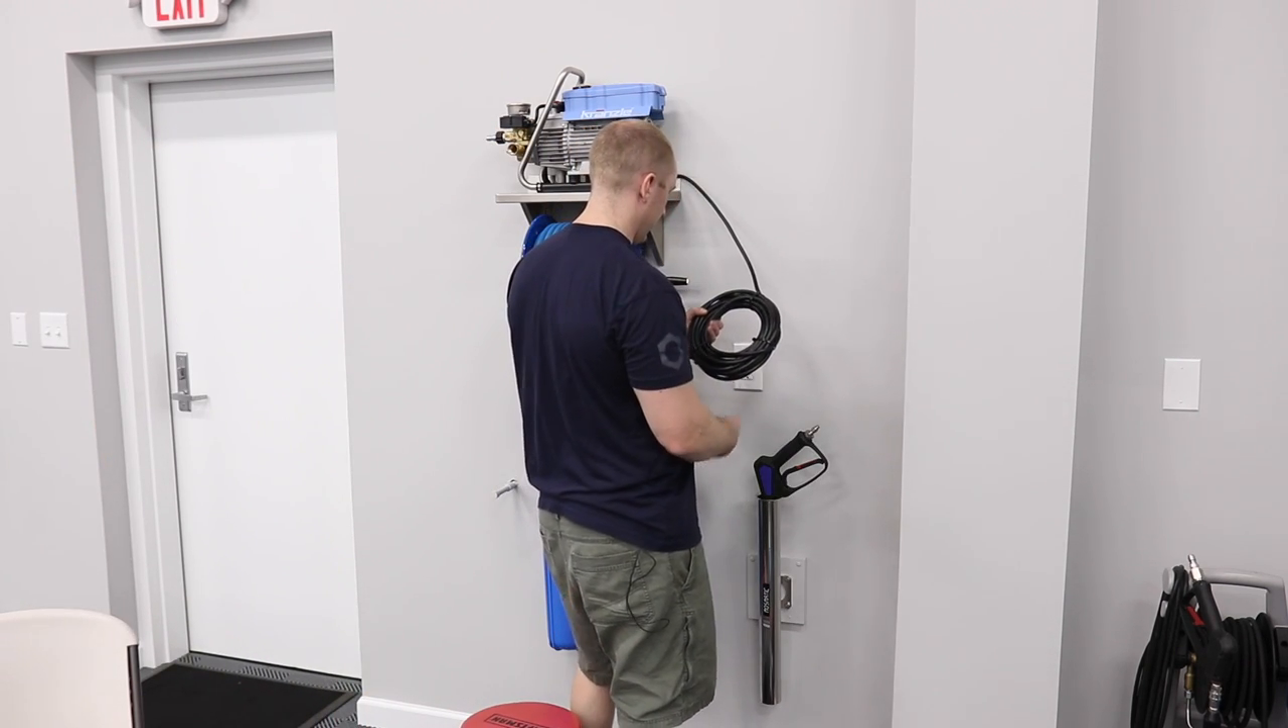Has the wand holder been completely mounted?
Yes.